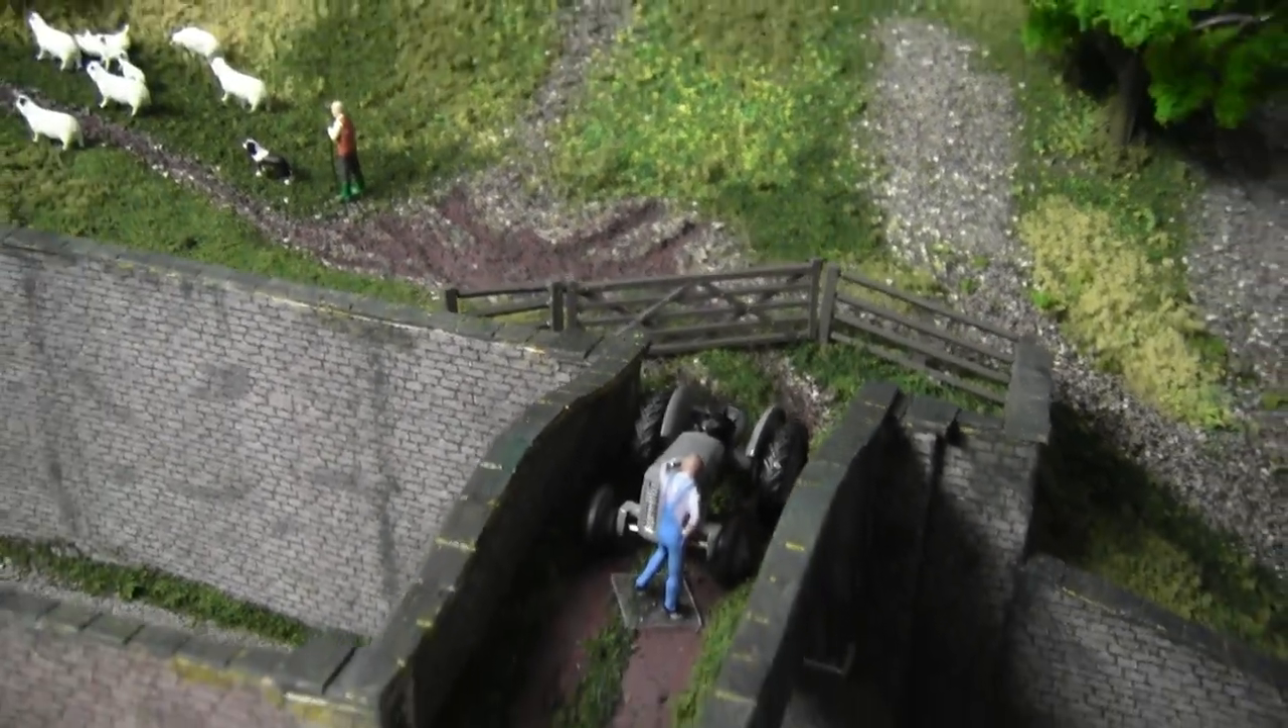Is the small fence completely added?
Yes.